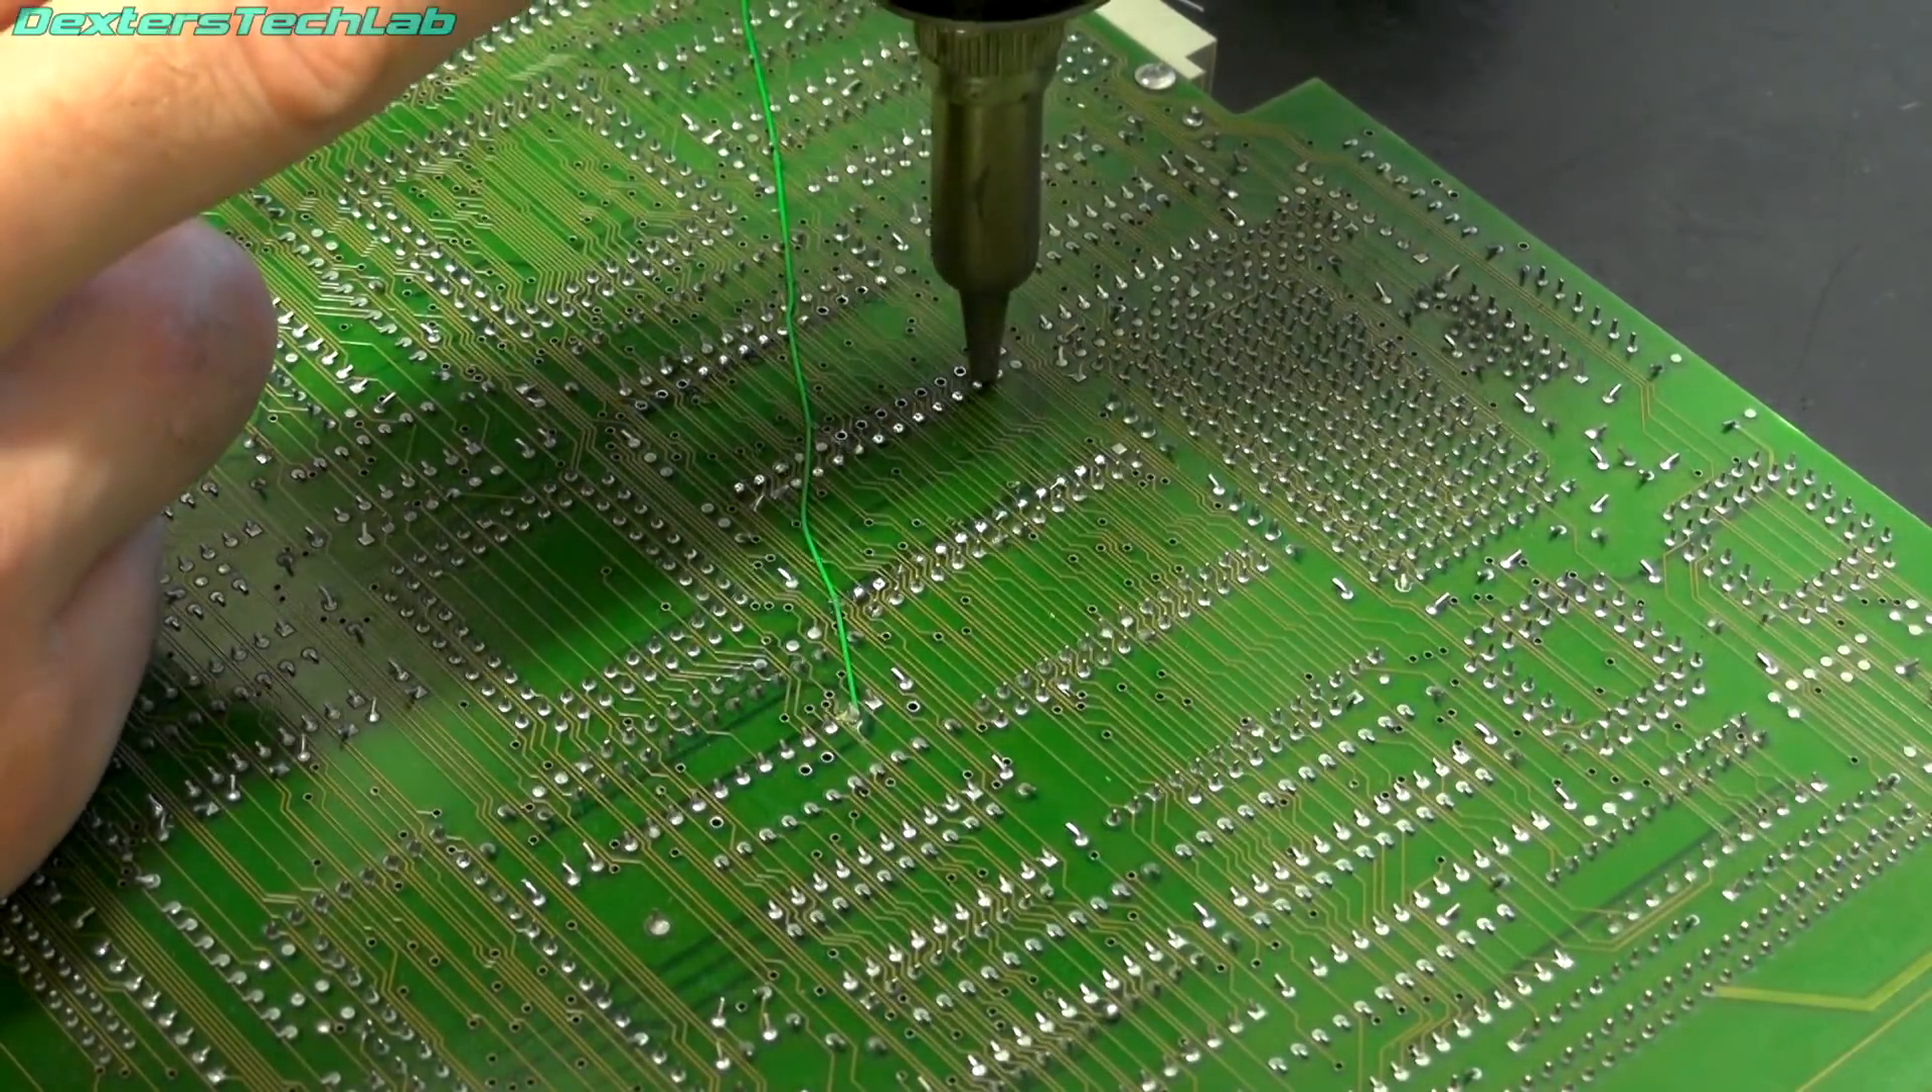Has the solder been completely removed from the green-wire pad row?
No.